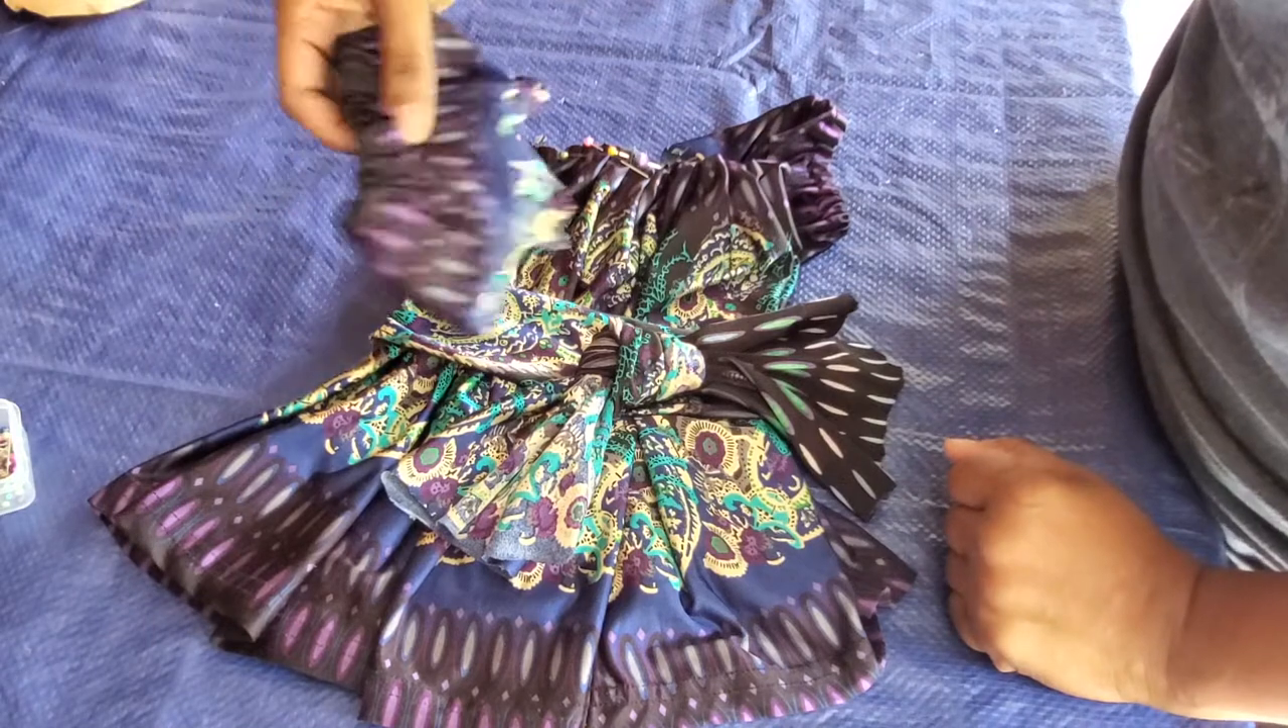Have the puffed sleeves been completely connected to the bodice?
No.